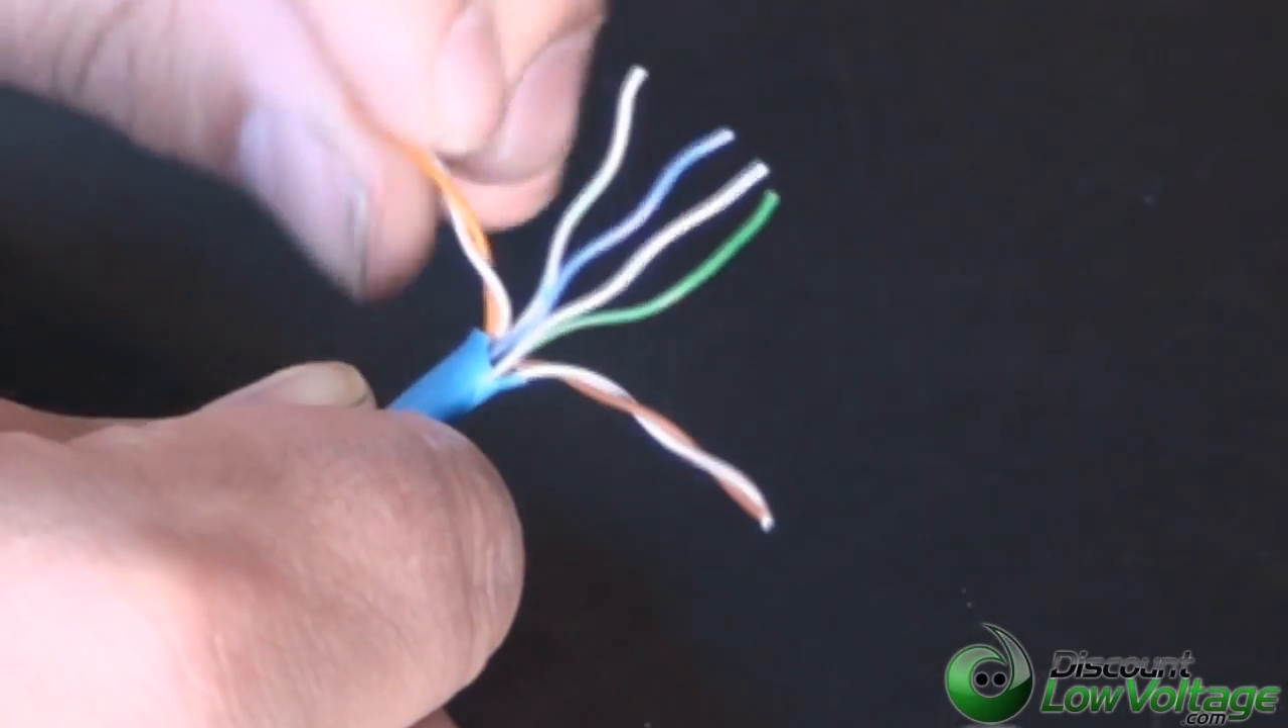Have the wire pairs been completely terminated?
No.